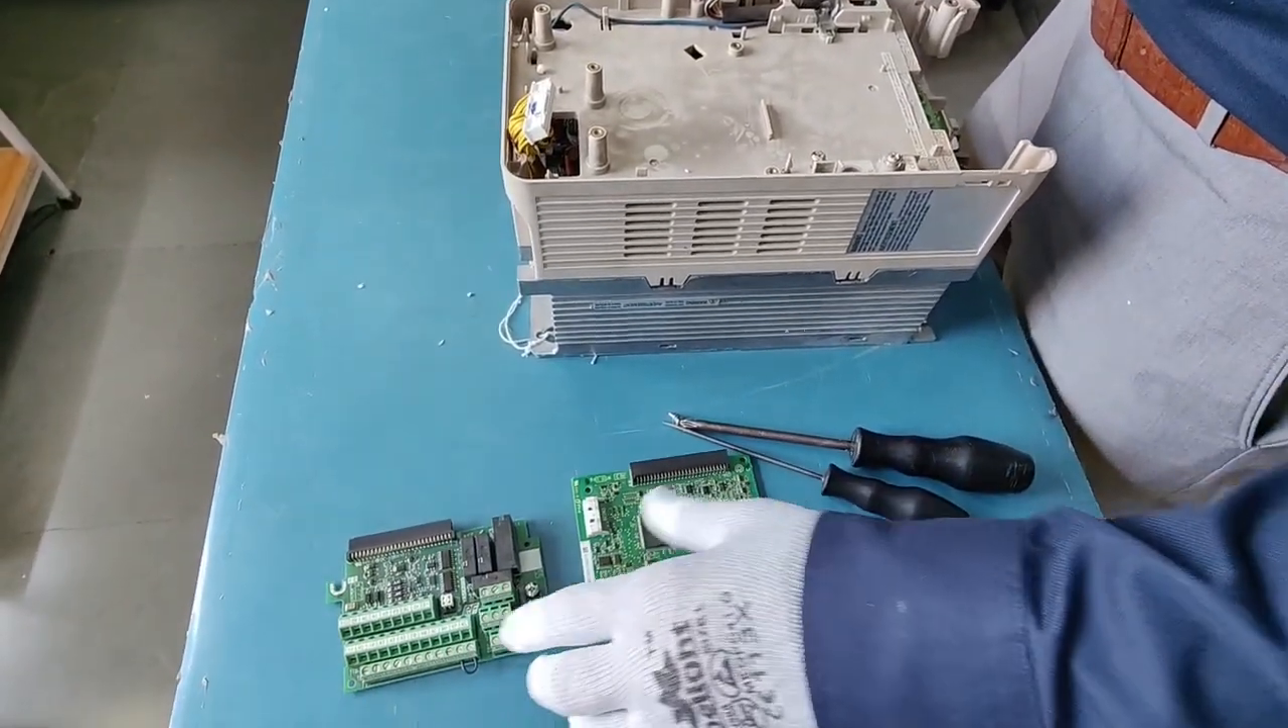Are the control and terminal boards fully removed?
Yes.